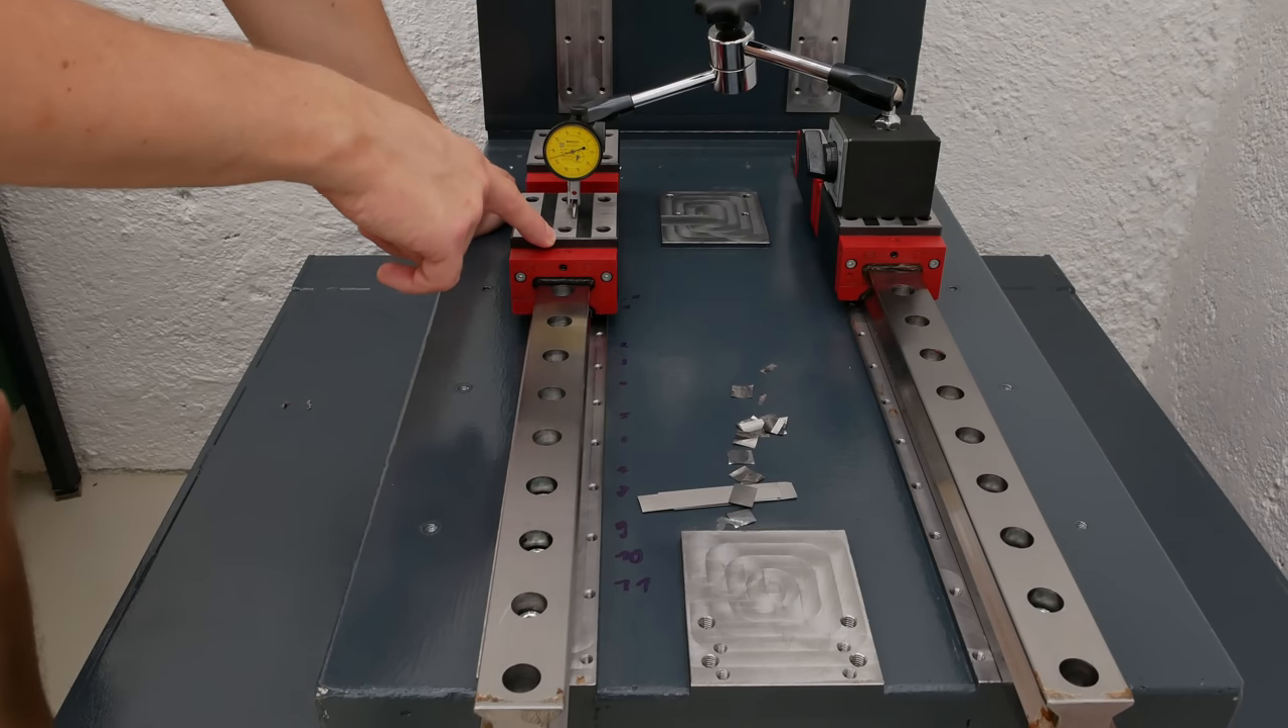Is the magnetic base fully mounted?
Yes.